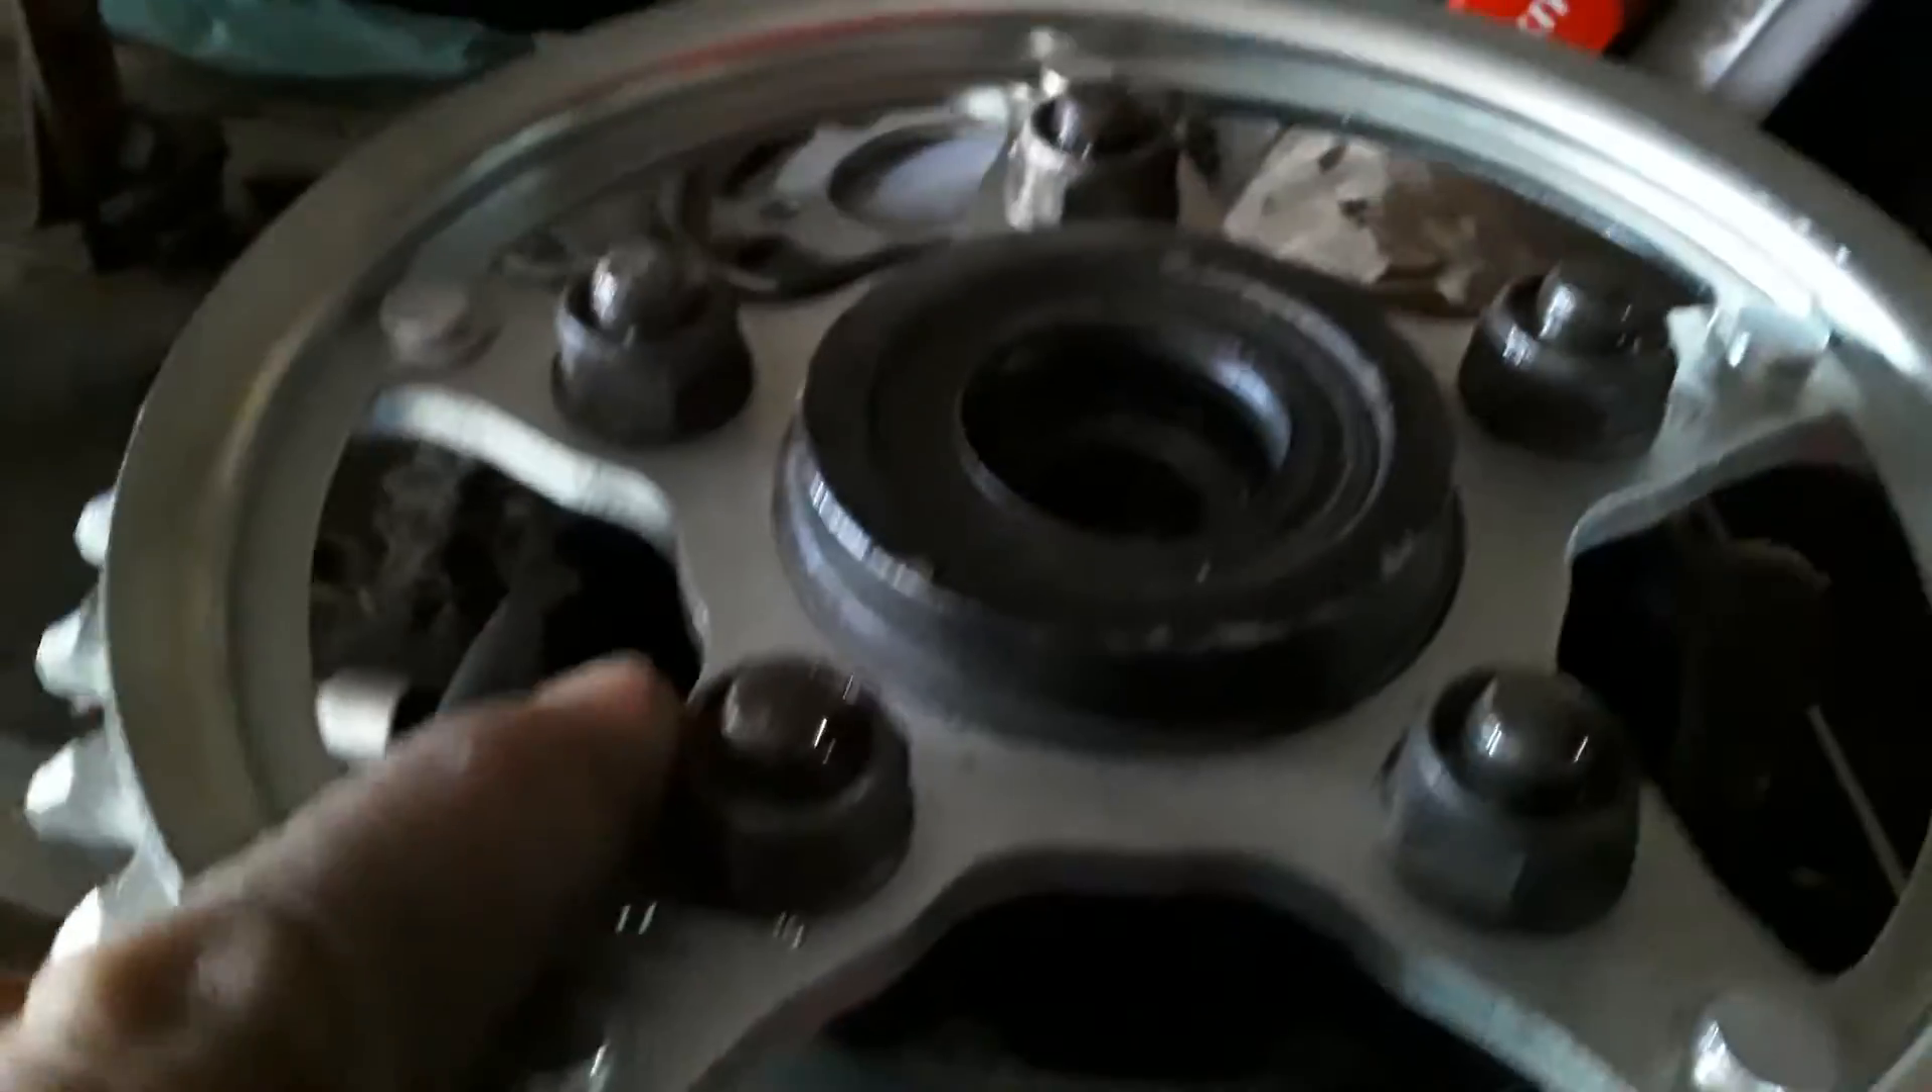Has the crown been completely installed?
Yes.